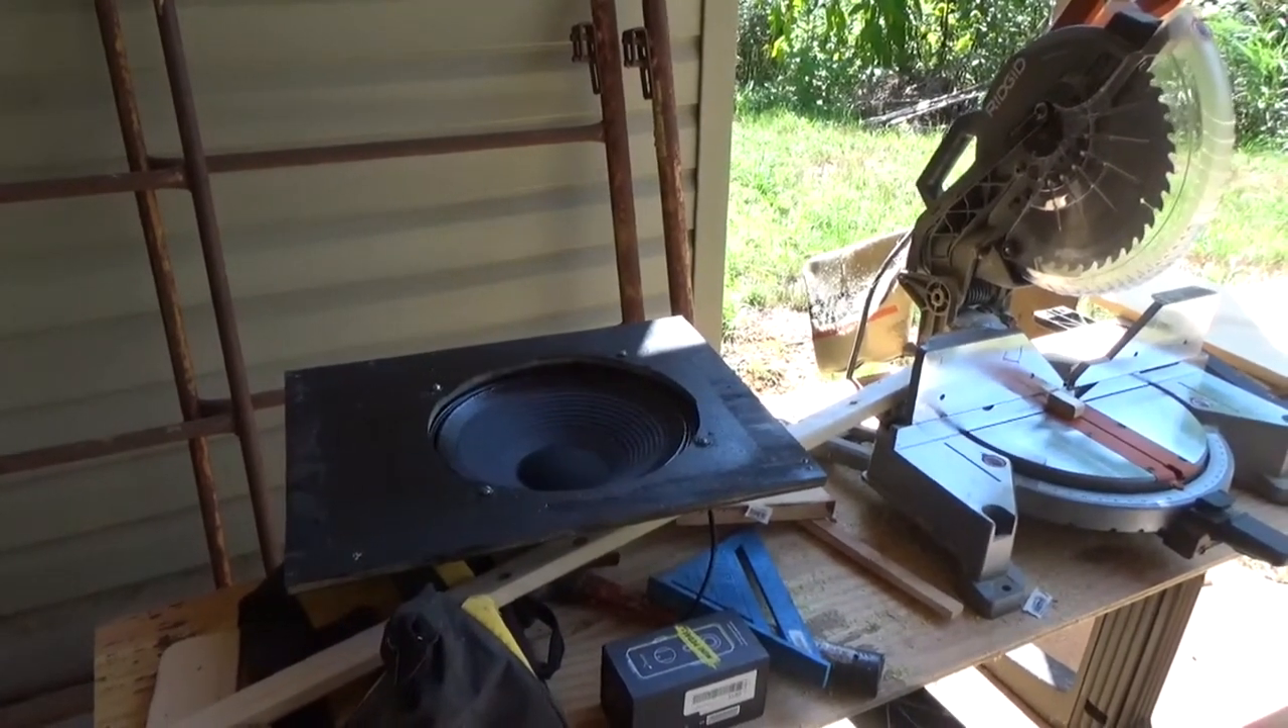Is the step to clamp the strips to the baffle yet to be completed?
Yes.